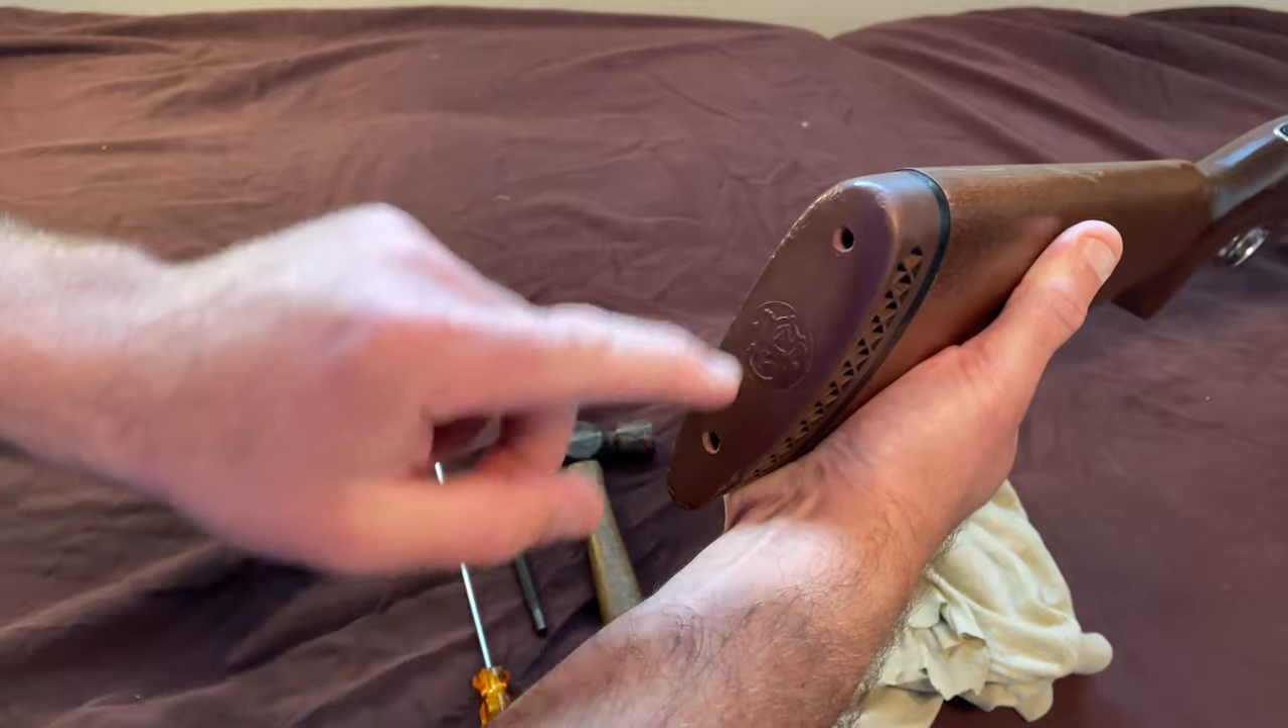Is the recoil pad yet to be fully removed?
Yes.